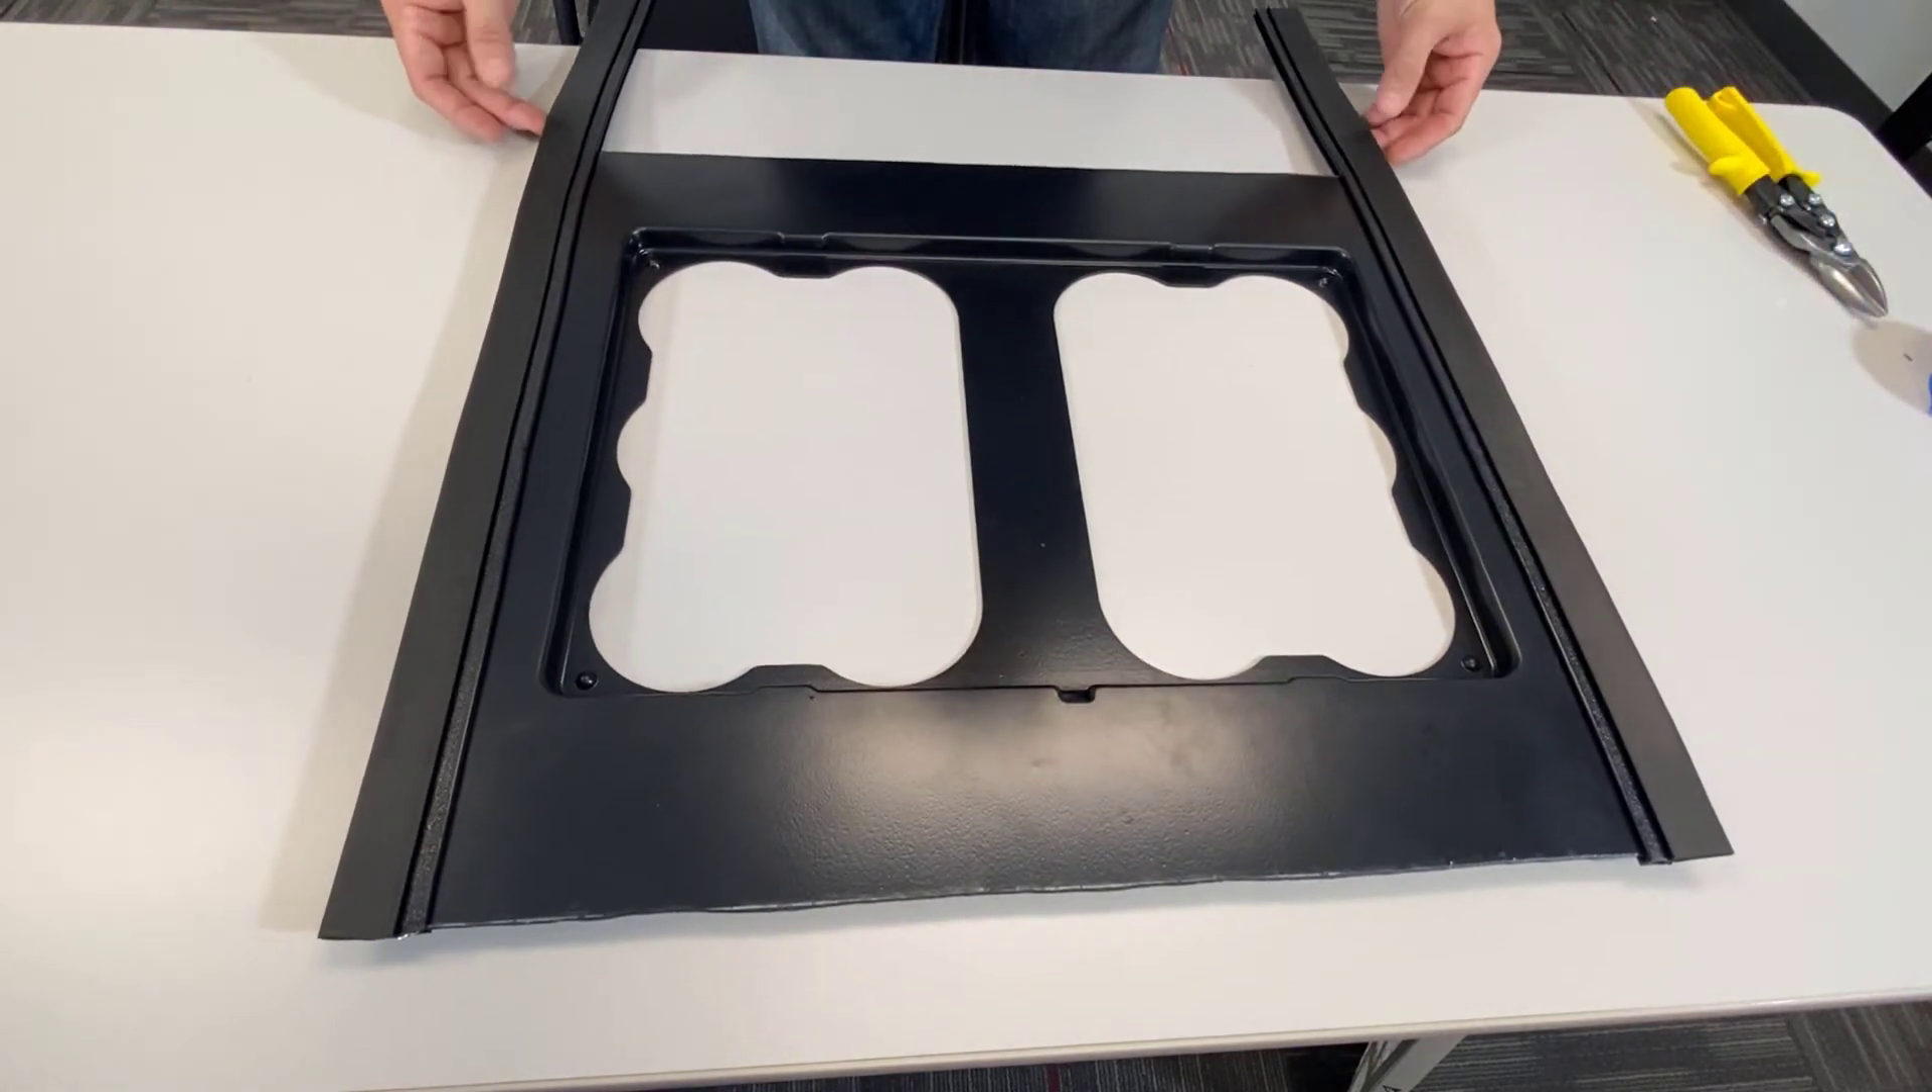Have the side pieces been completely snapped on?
Yes.